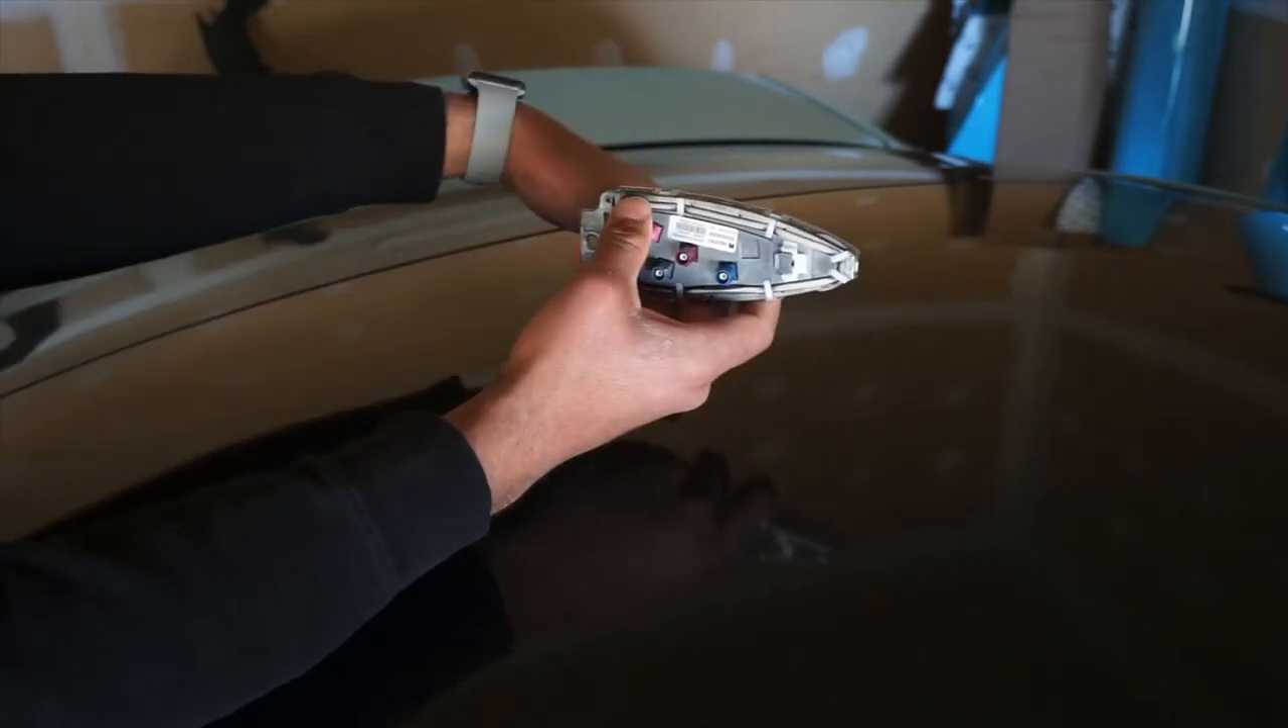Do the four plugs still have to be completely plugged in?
Yes.